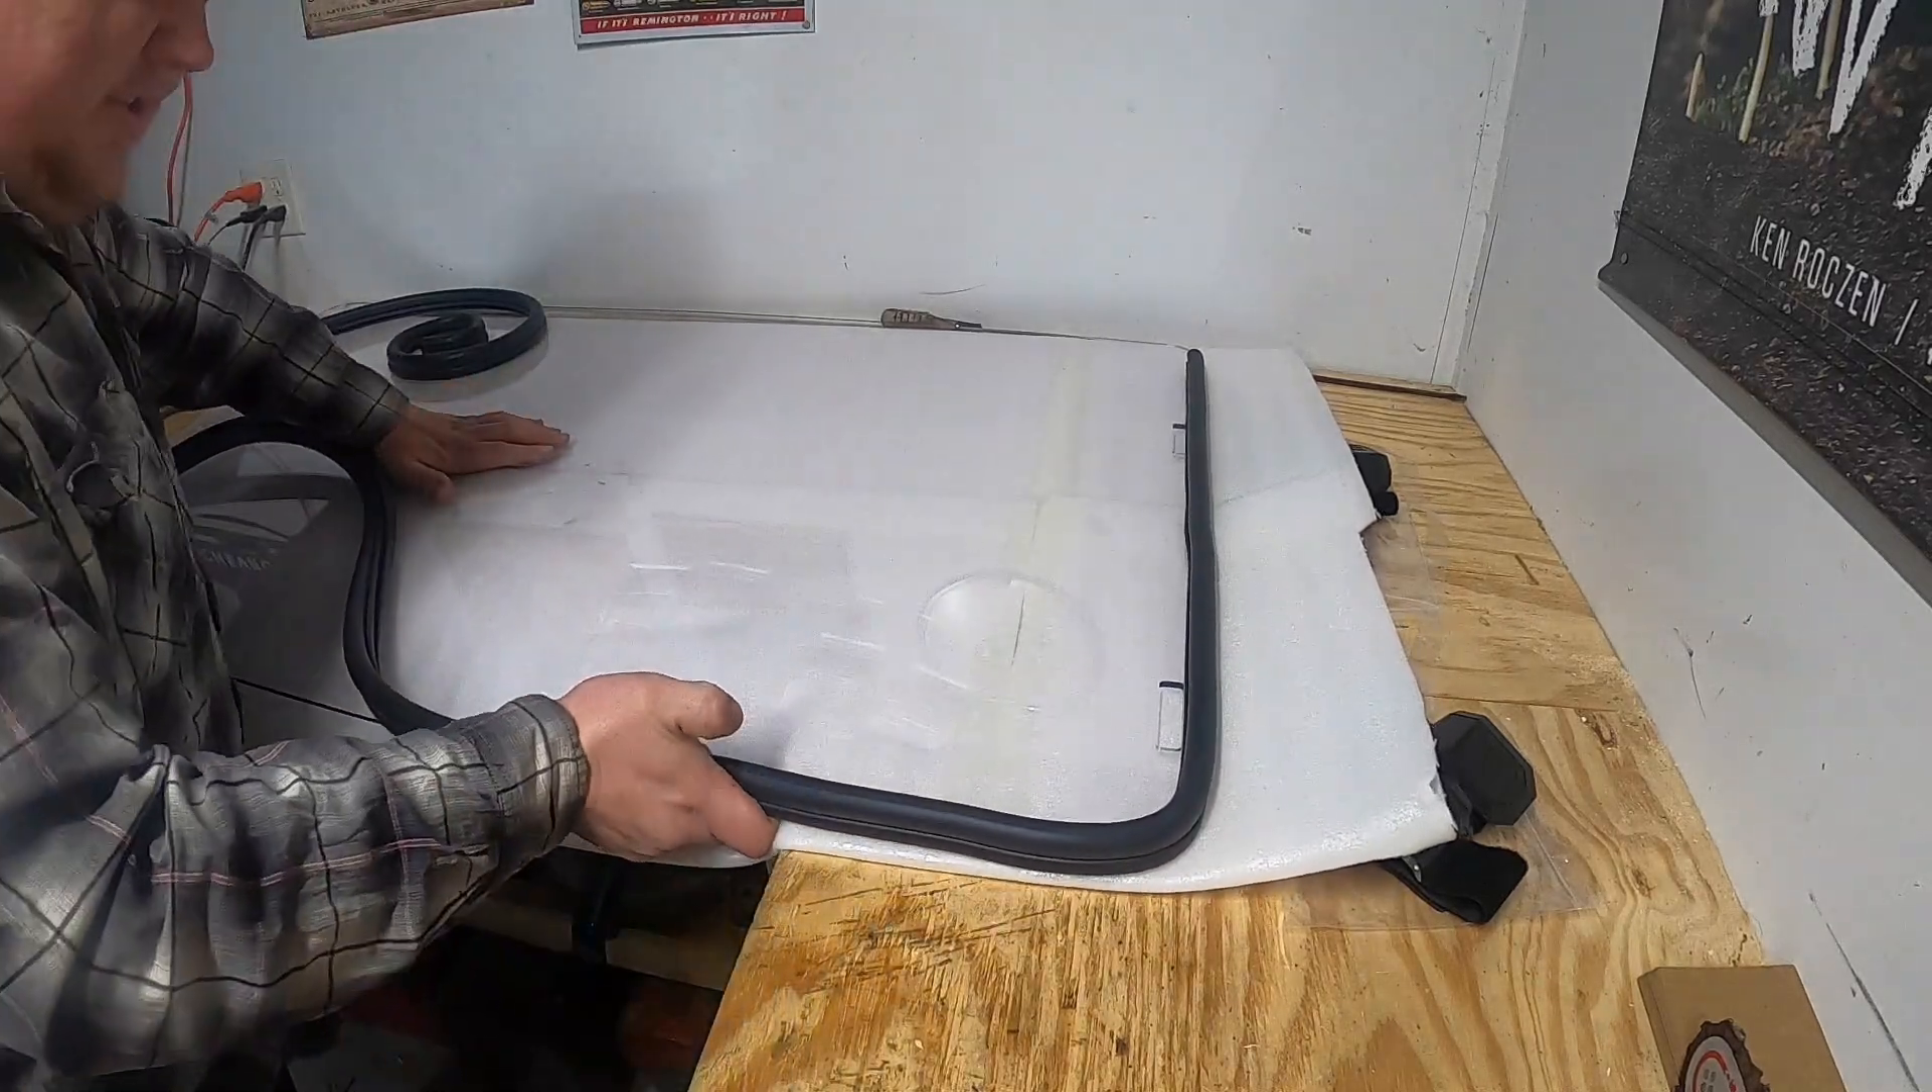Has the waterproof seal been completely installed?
No.